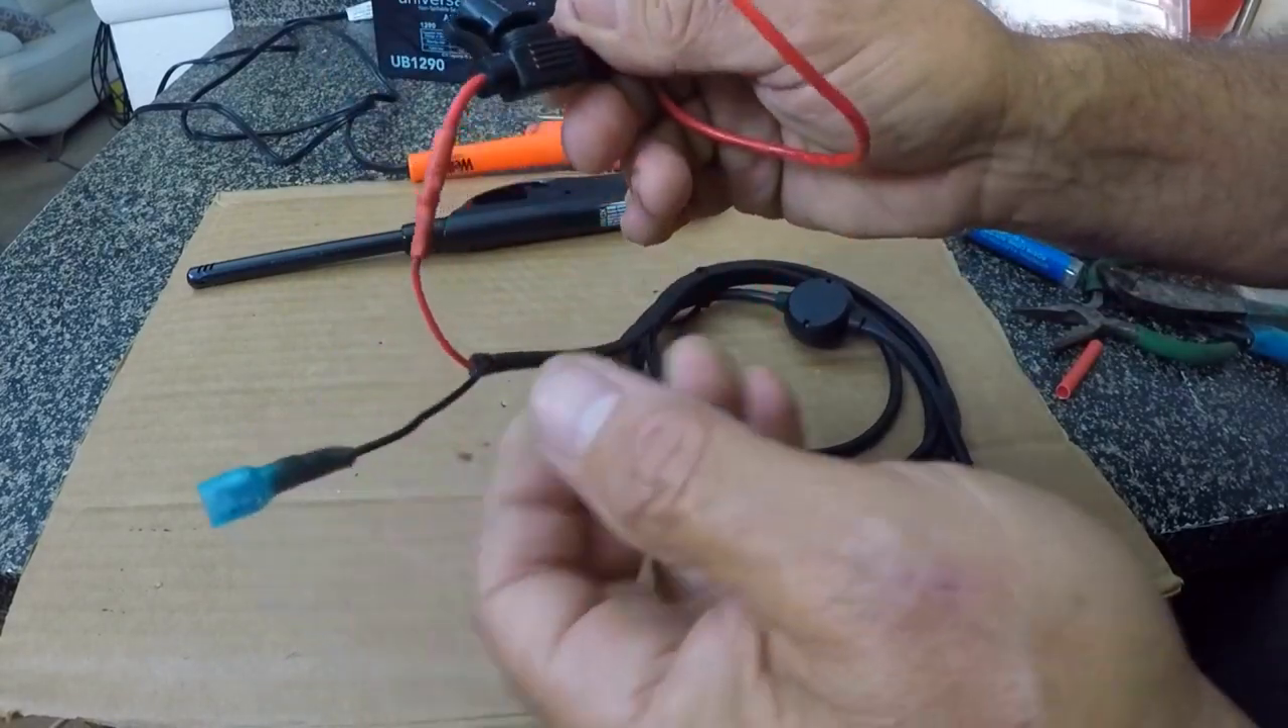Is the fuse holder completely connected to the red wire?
Yes.